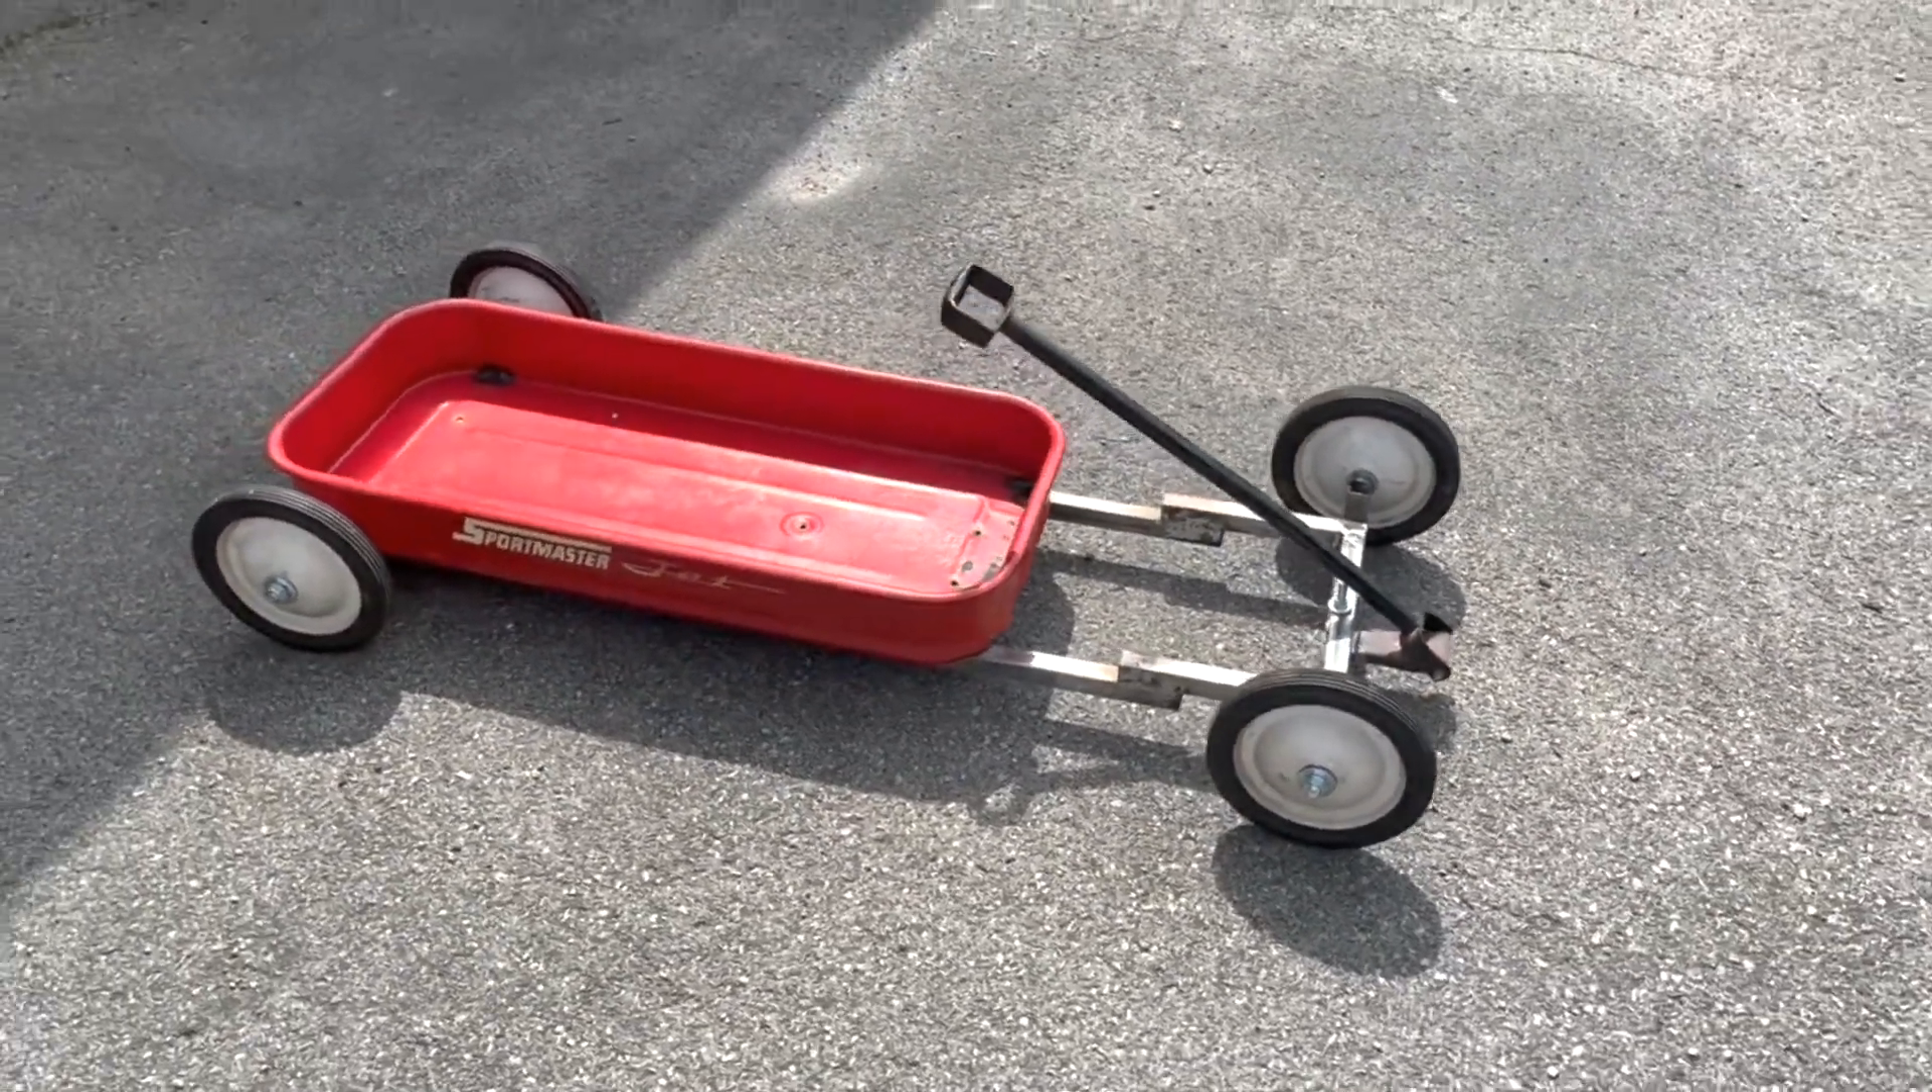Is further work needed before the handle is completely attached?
No.